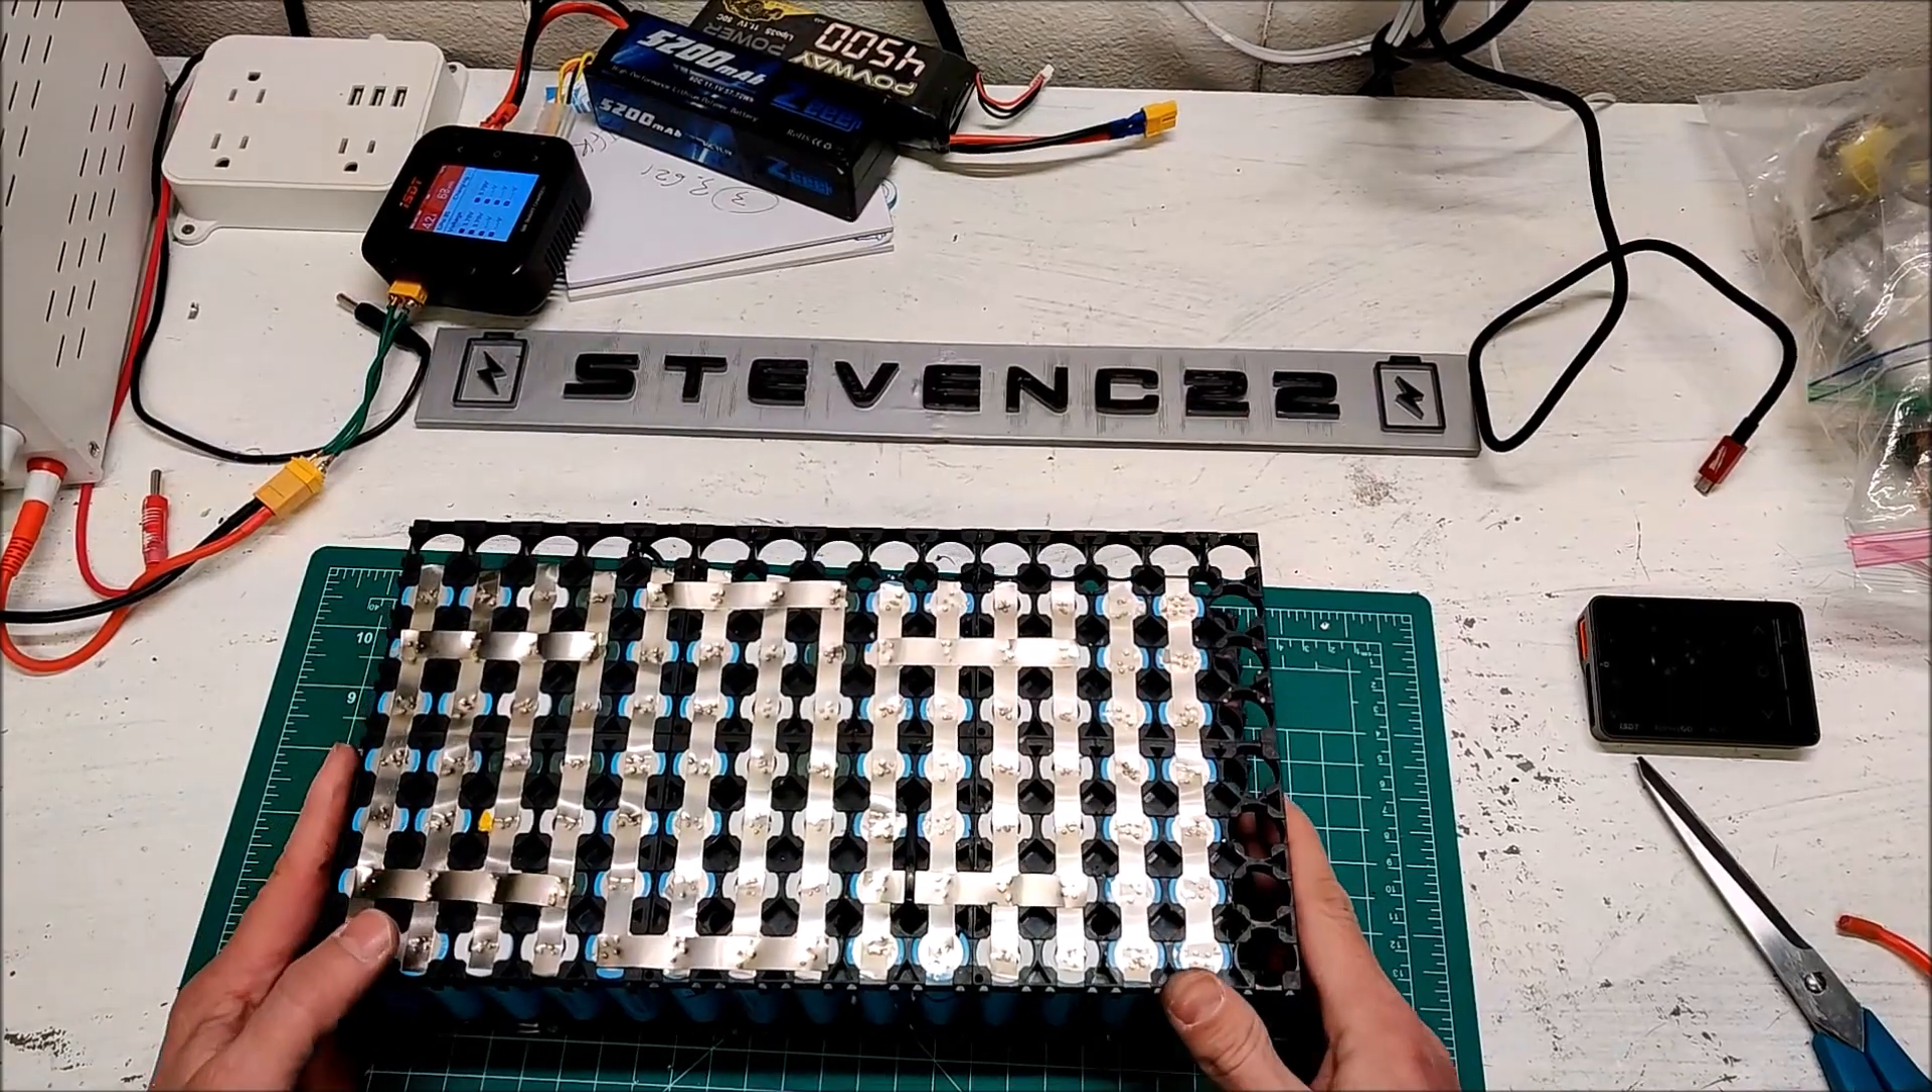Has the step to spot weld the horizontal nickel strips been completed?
Yes.